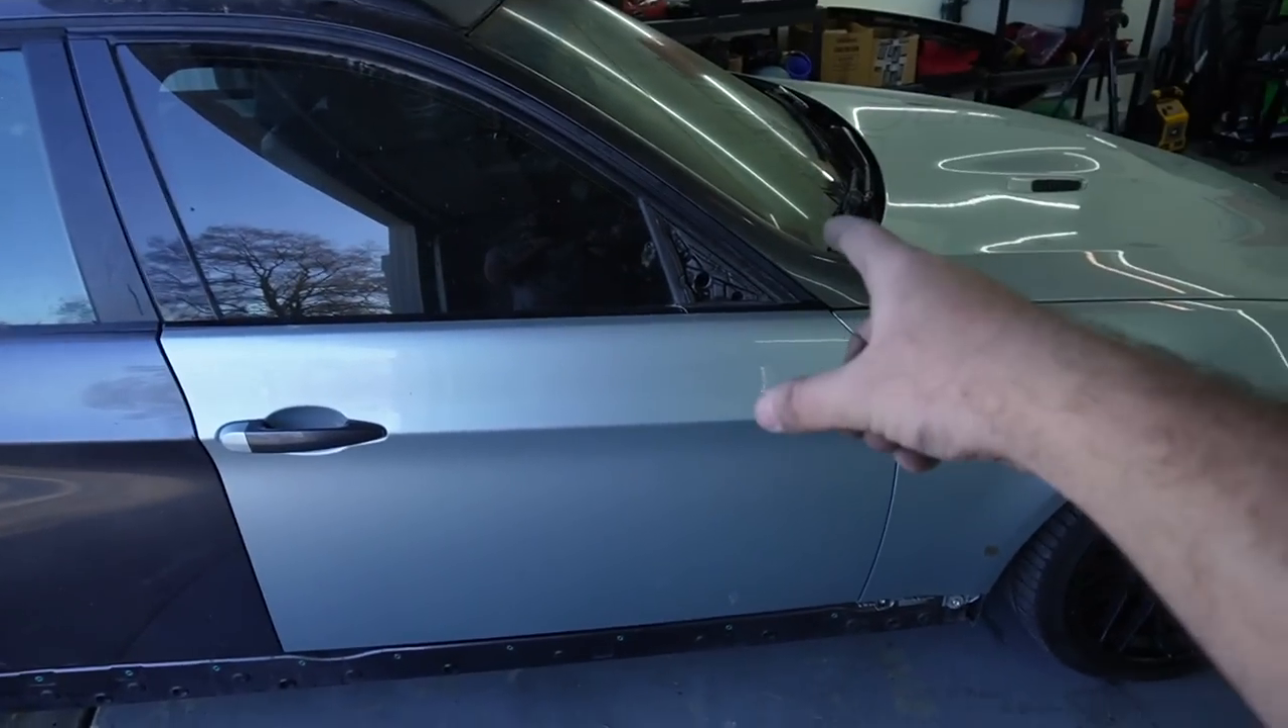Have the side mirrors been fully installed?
No.